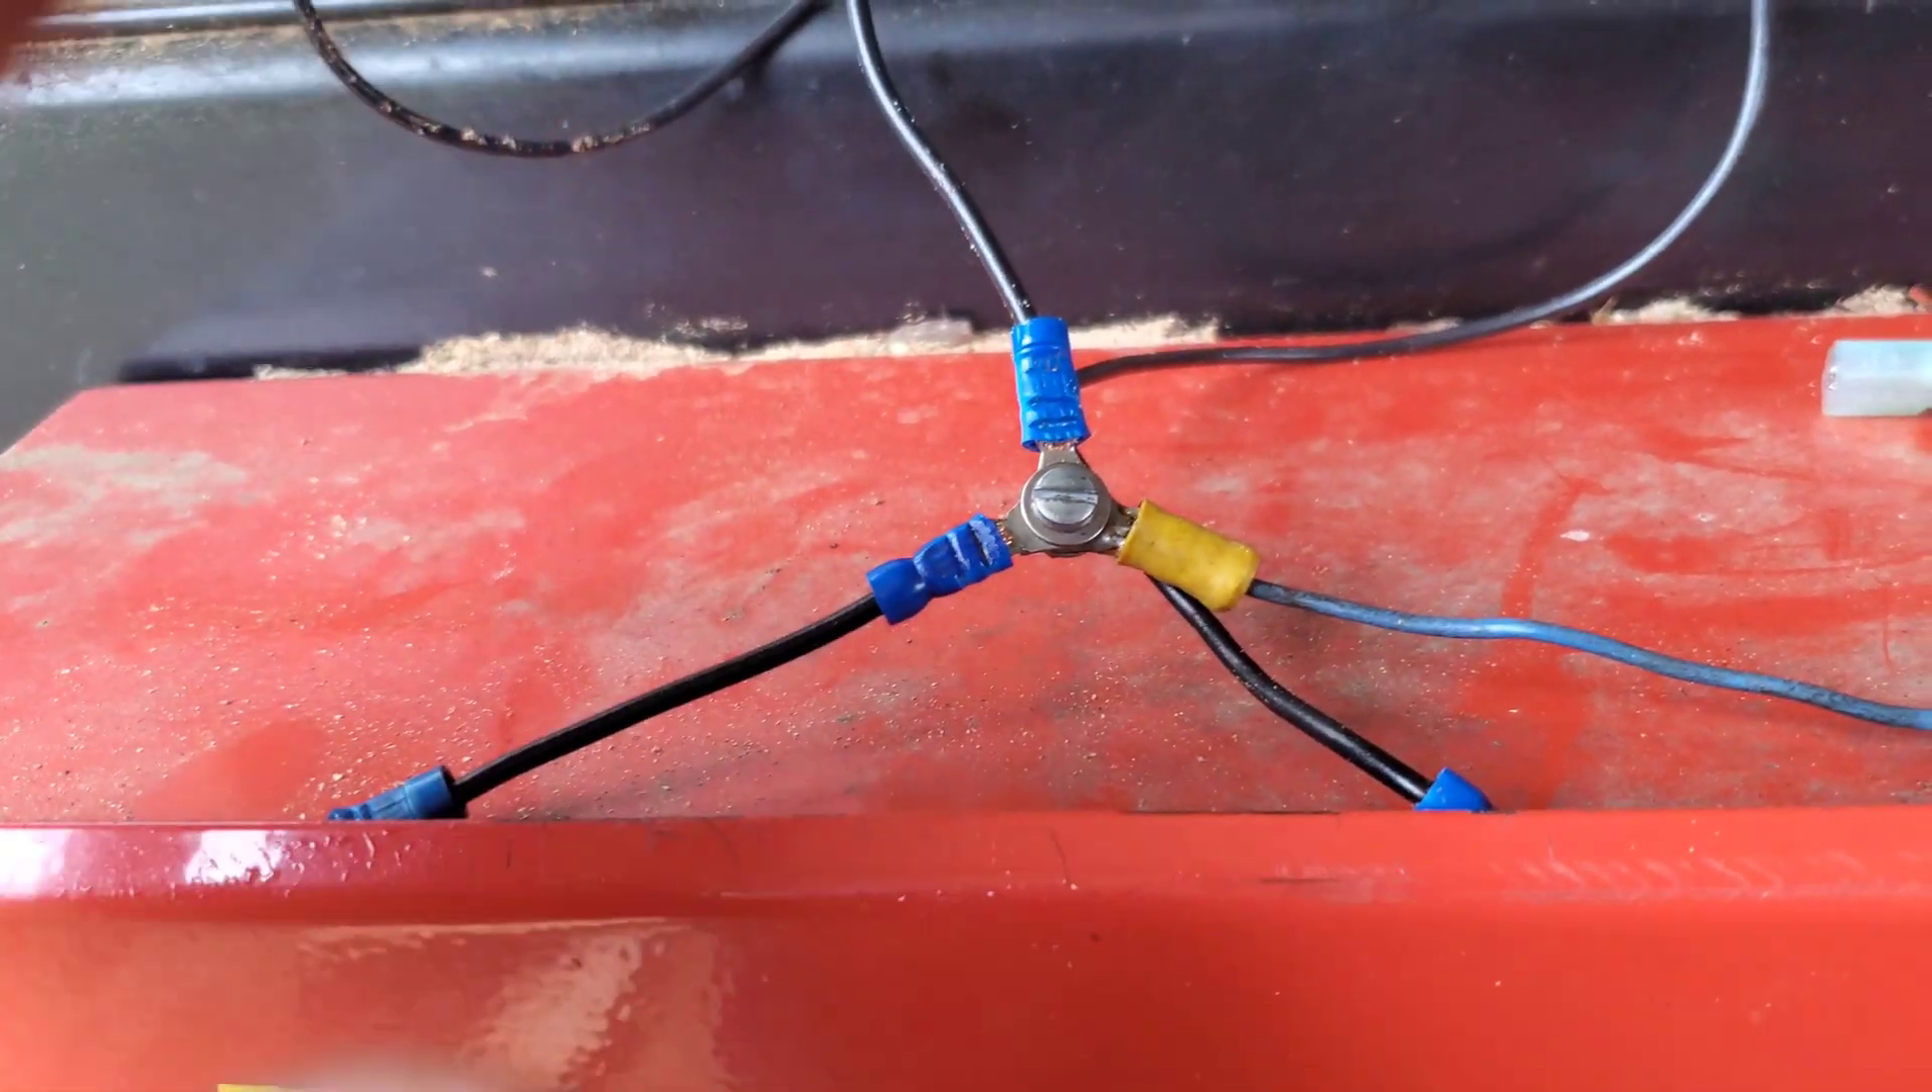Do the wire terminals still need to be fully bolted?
No.